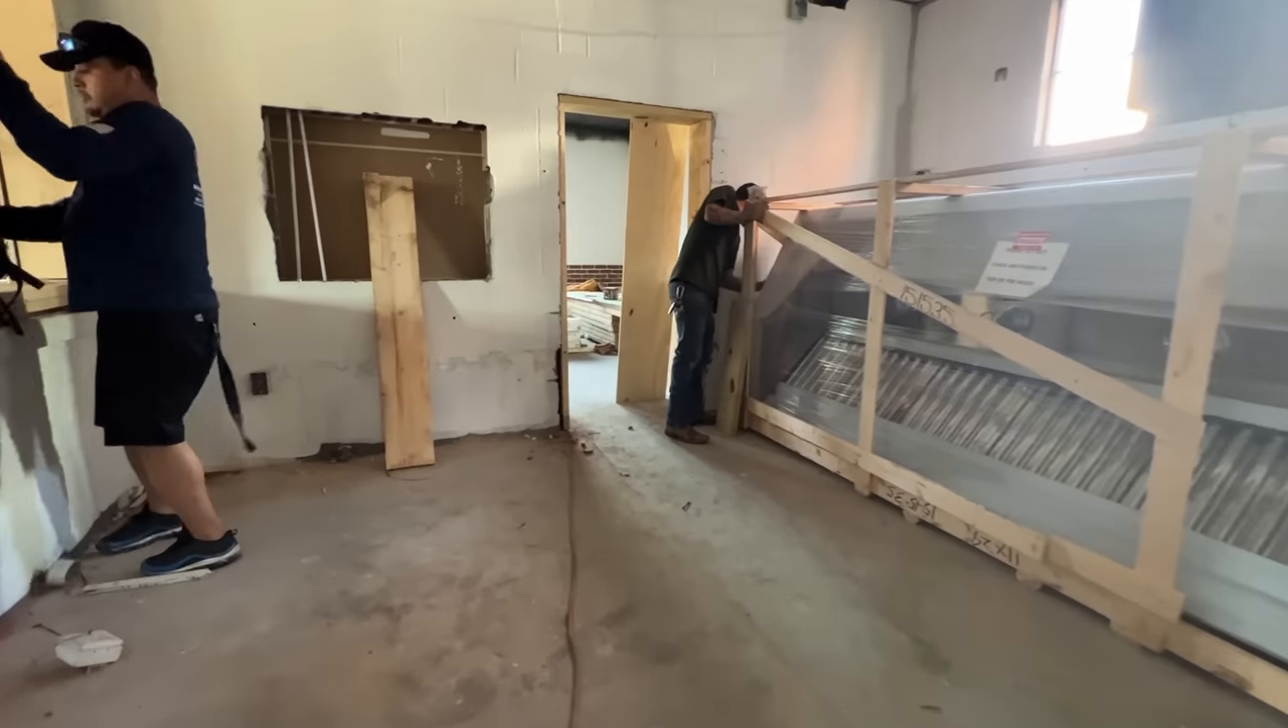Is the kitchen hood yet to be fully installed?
Yes.